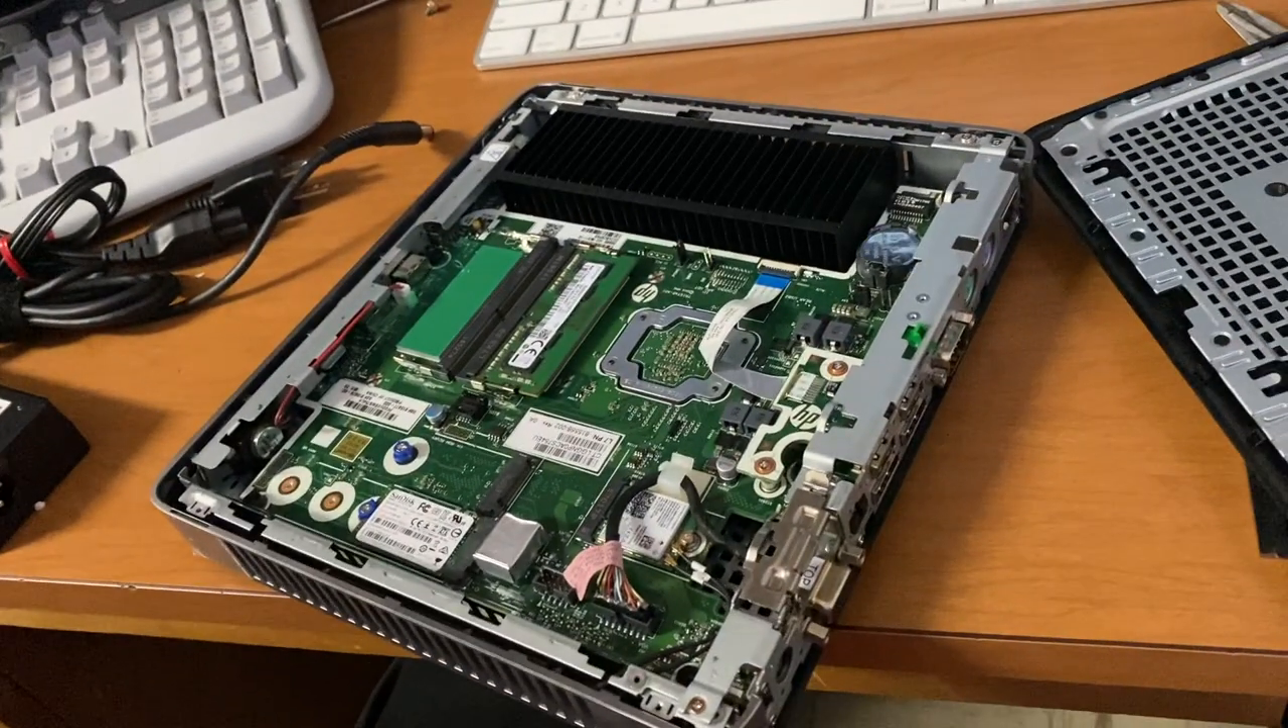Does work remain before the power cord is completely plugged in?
Yes.